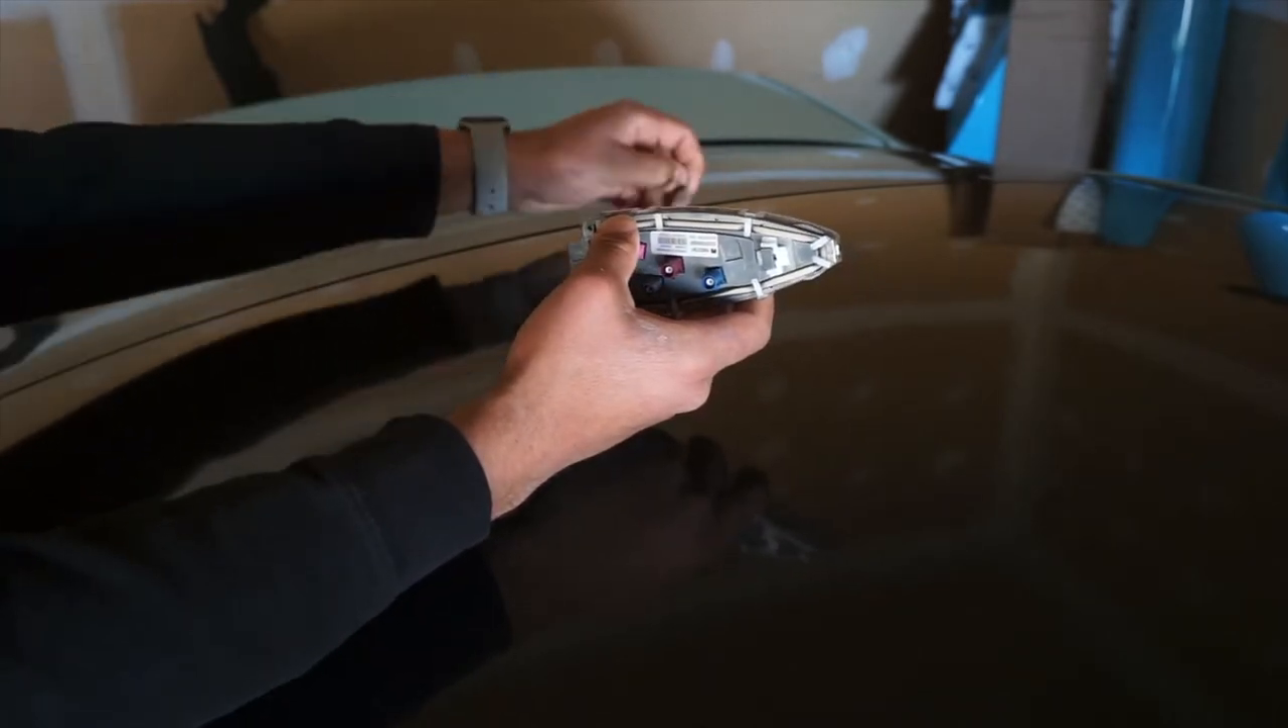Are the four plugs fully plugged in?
No.